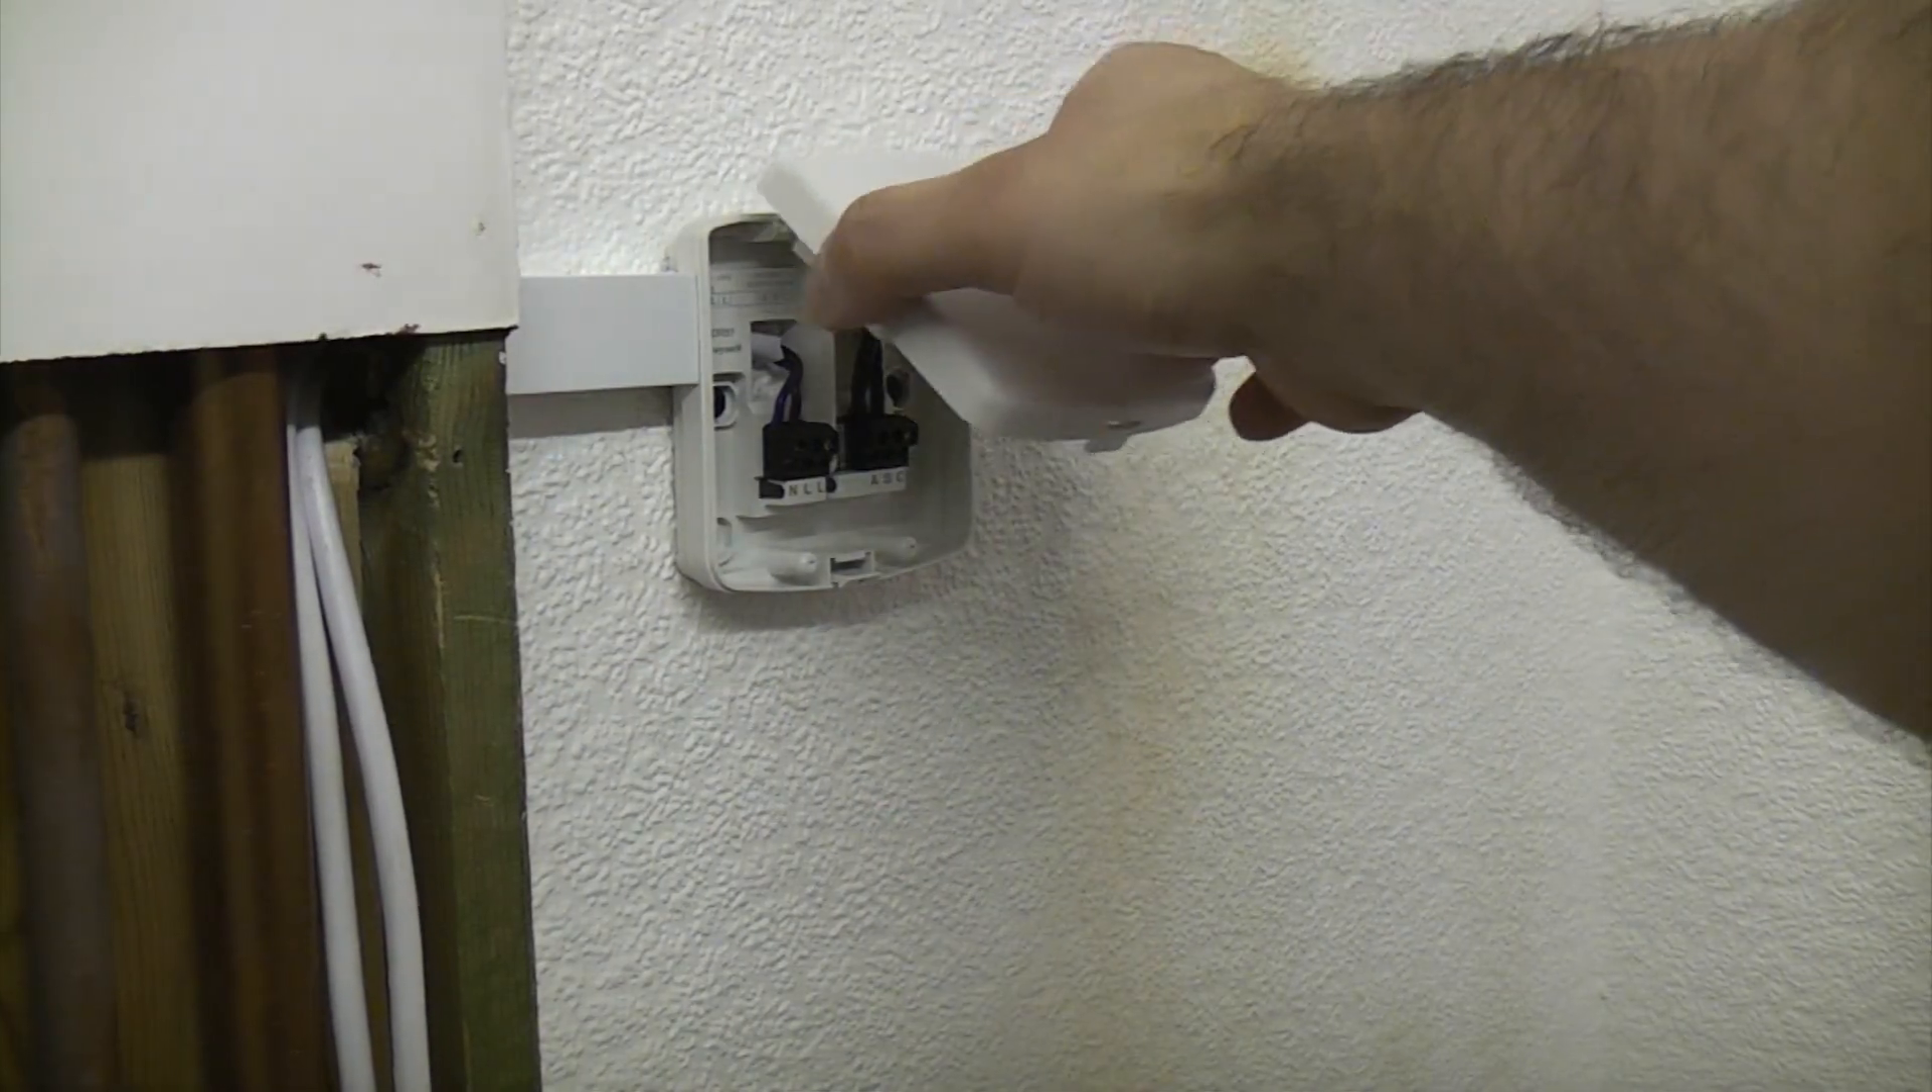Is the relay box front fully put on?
No.